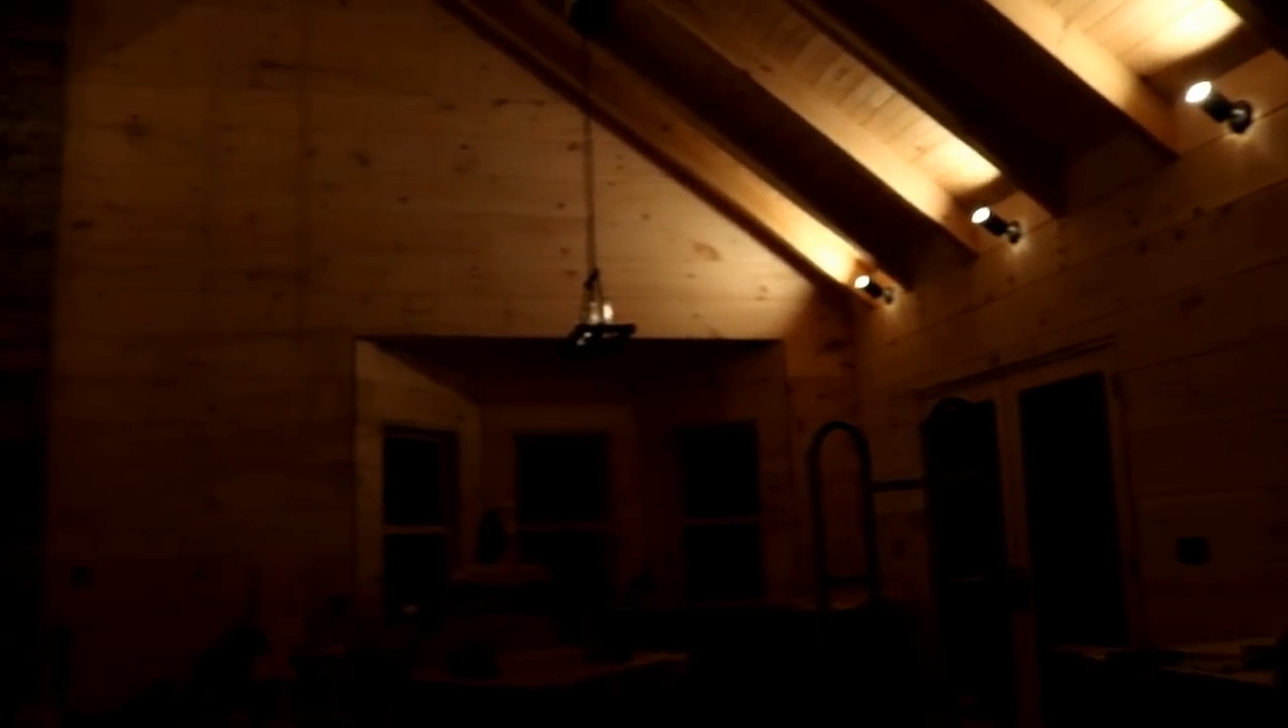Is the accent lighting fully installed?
Yes.